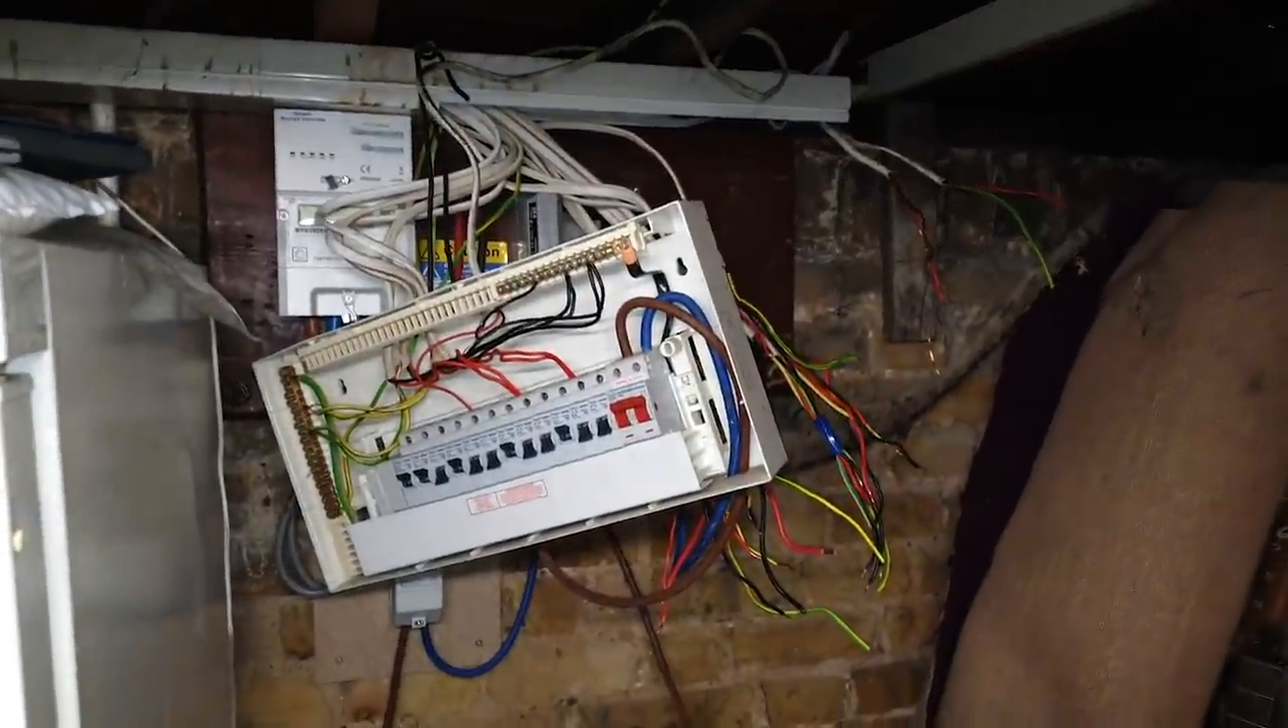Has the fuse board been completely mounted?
No.